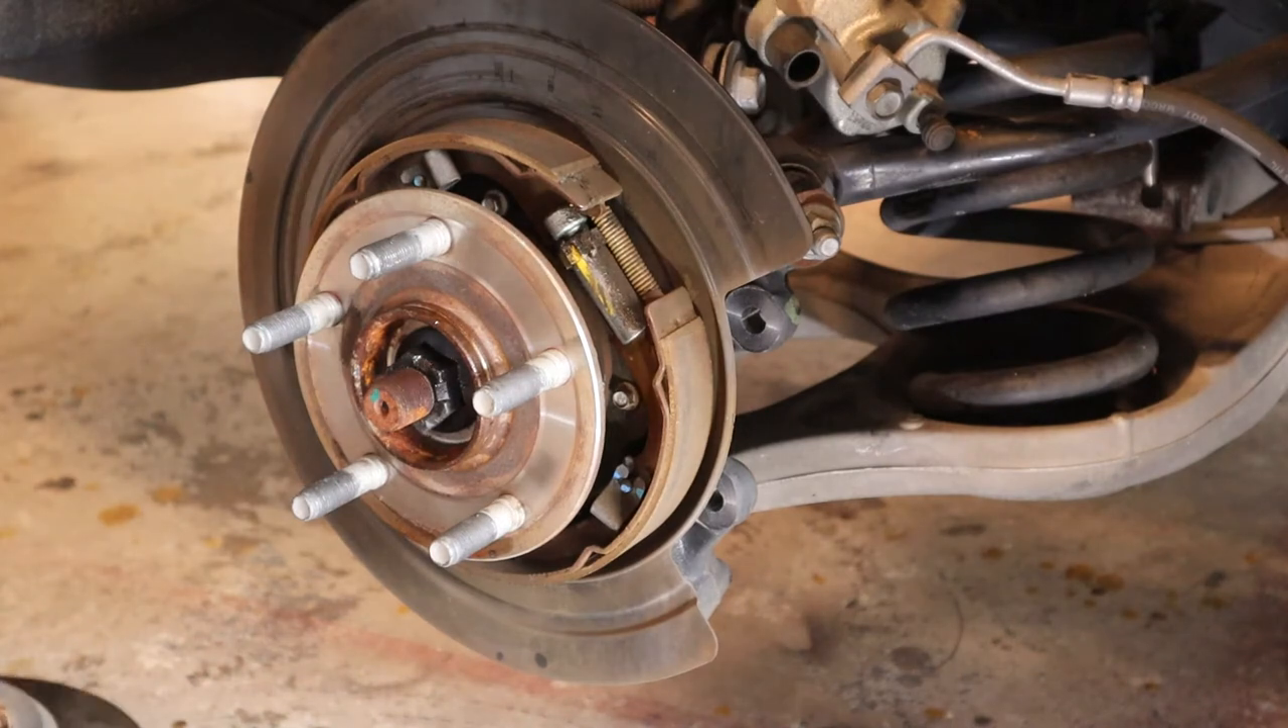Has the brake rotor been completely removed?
Yes.